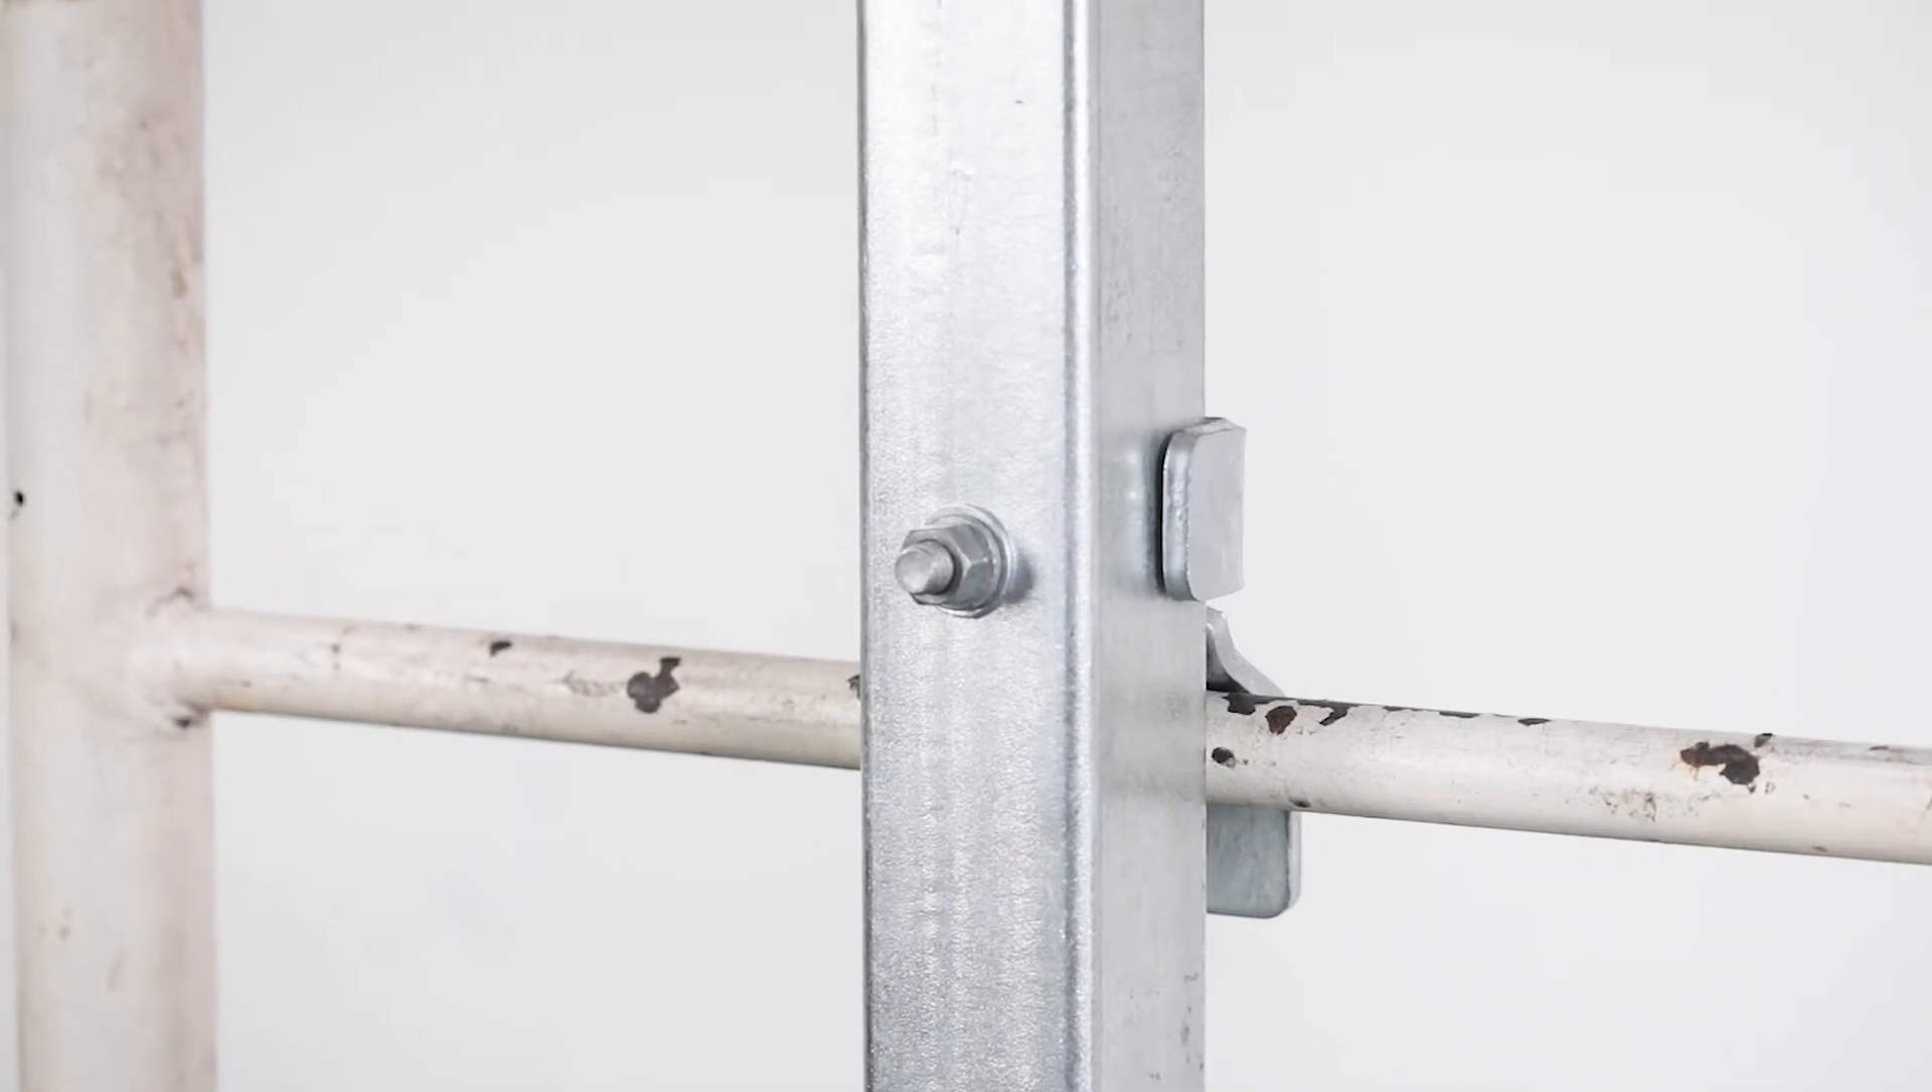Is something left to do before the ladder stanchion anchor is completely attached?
No.